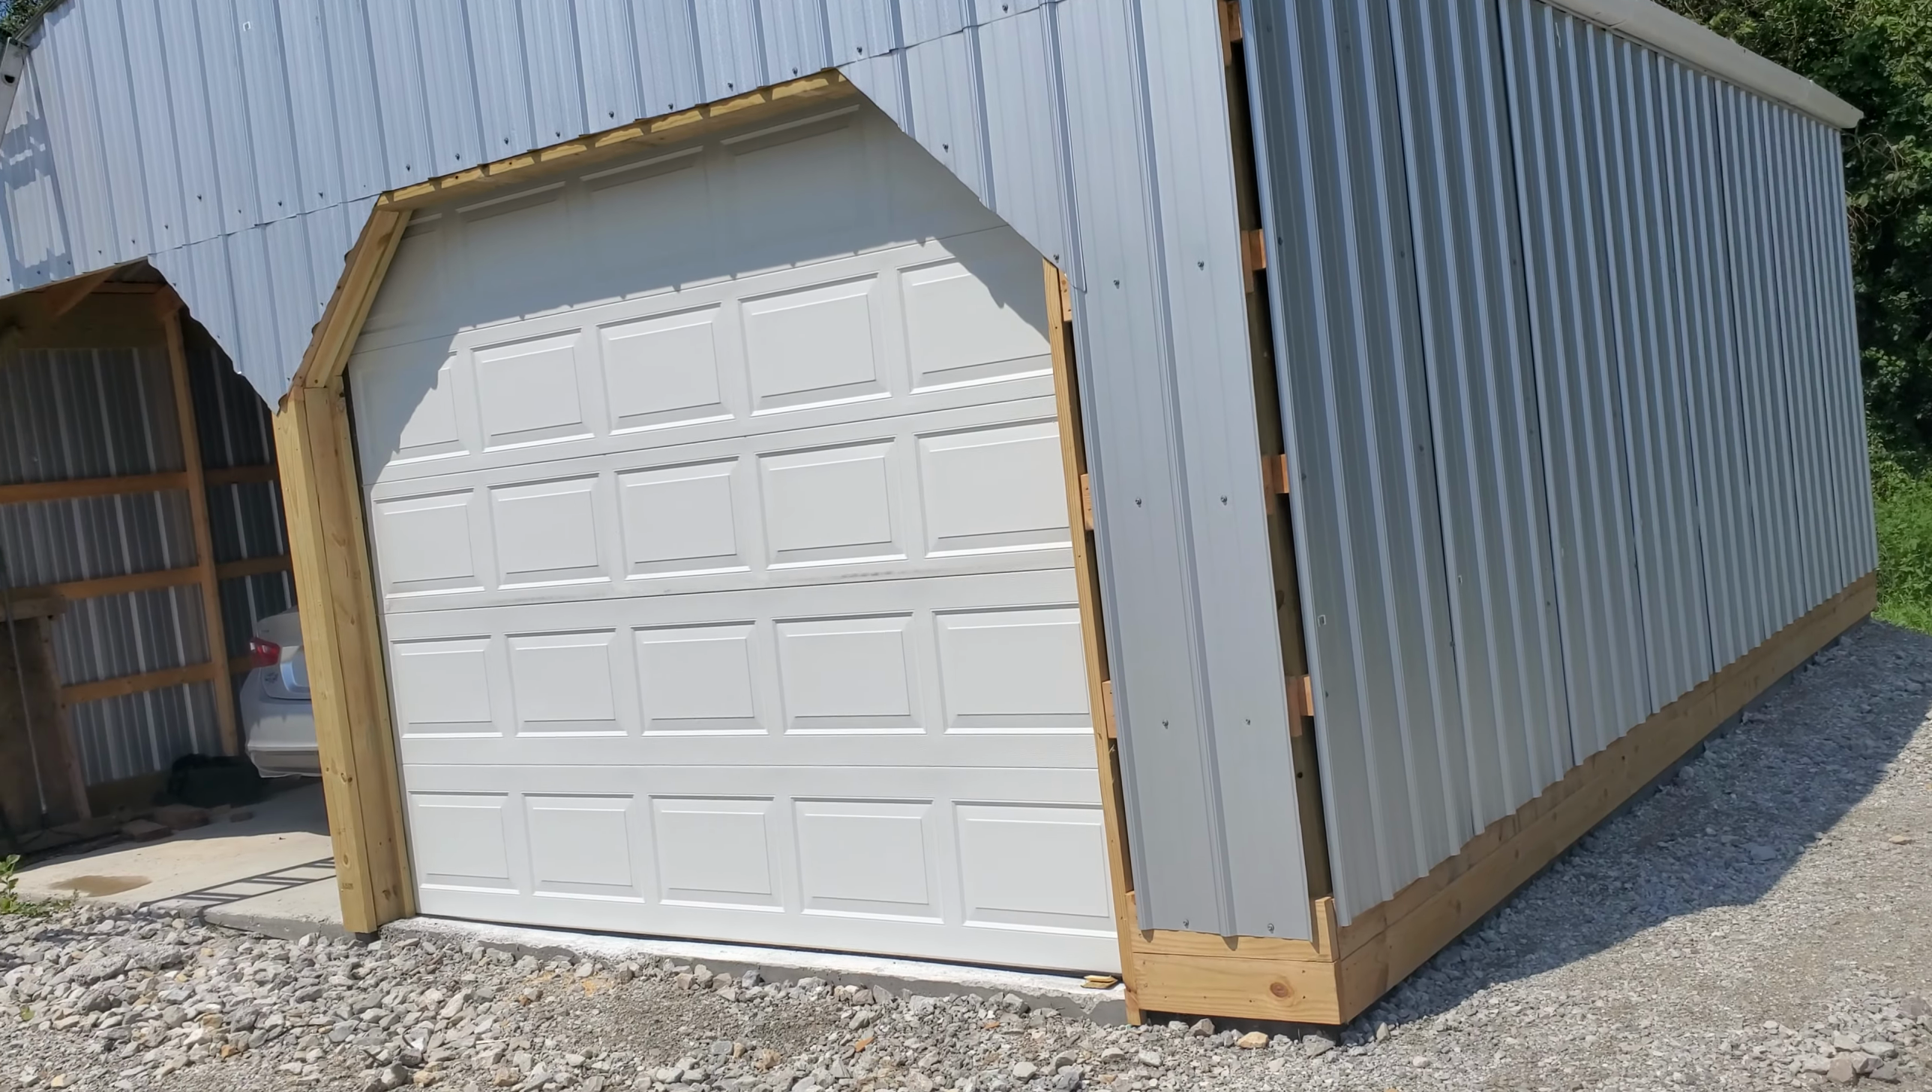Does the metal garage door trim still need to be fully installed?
Yes.